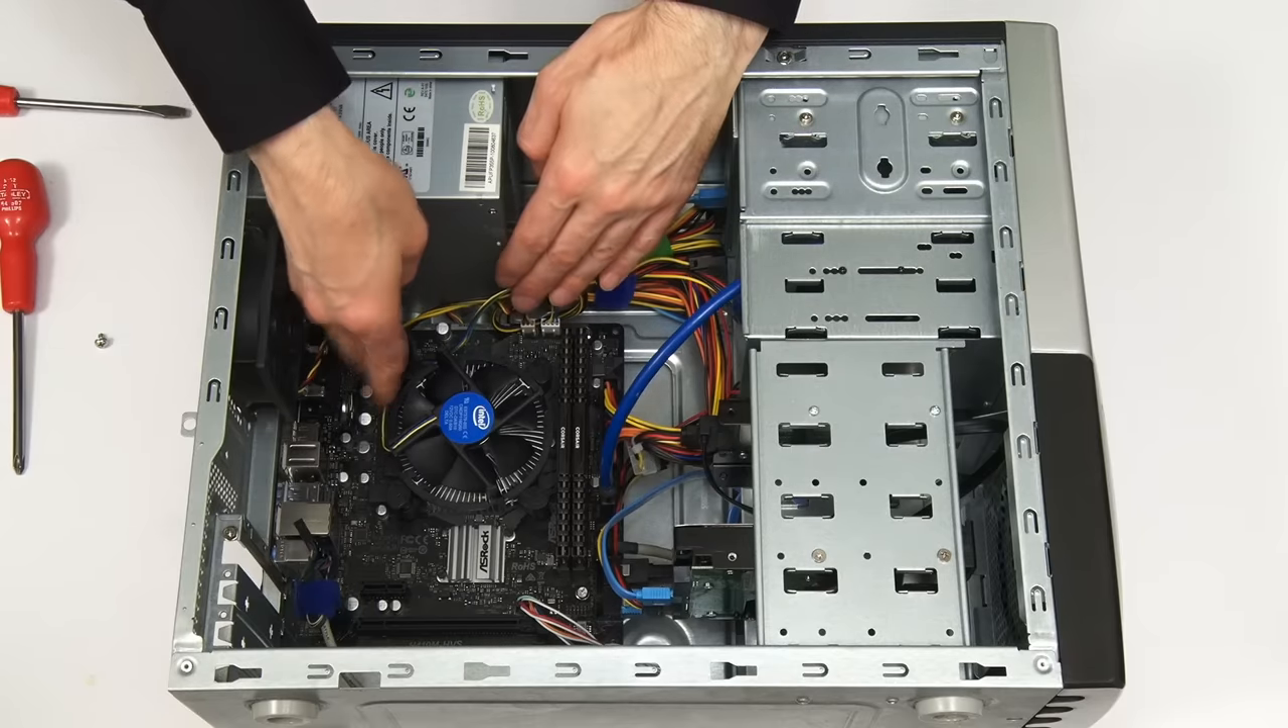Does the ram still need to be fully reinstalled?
No.